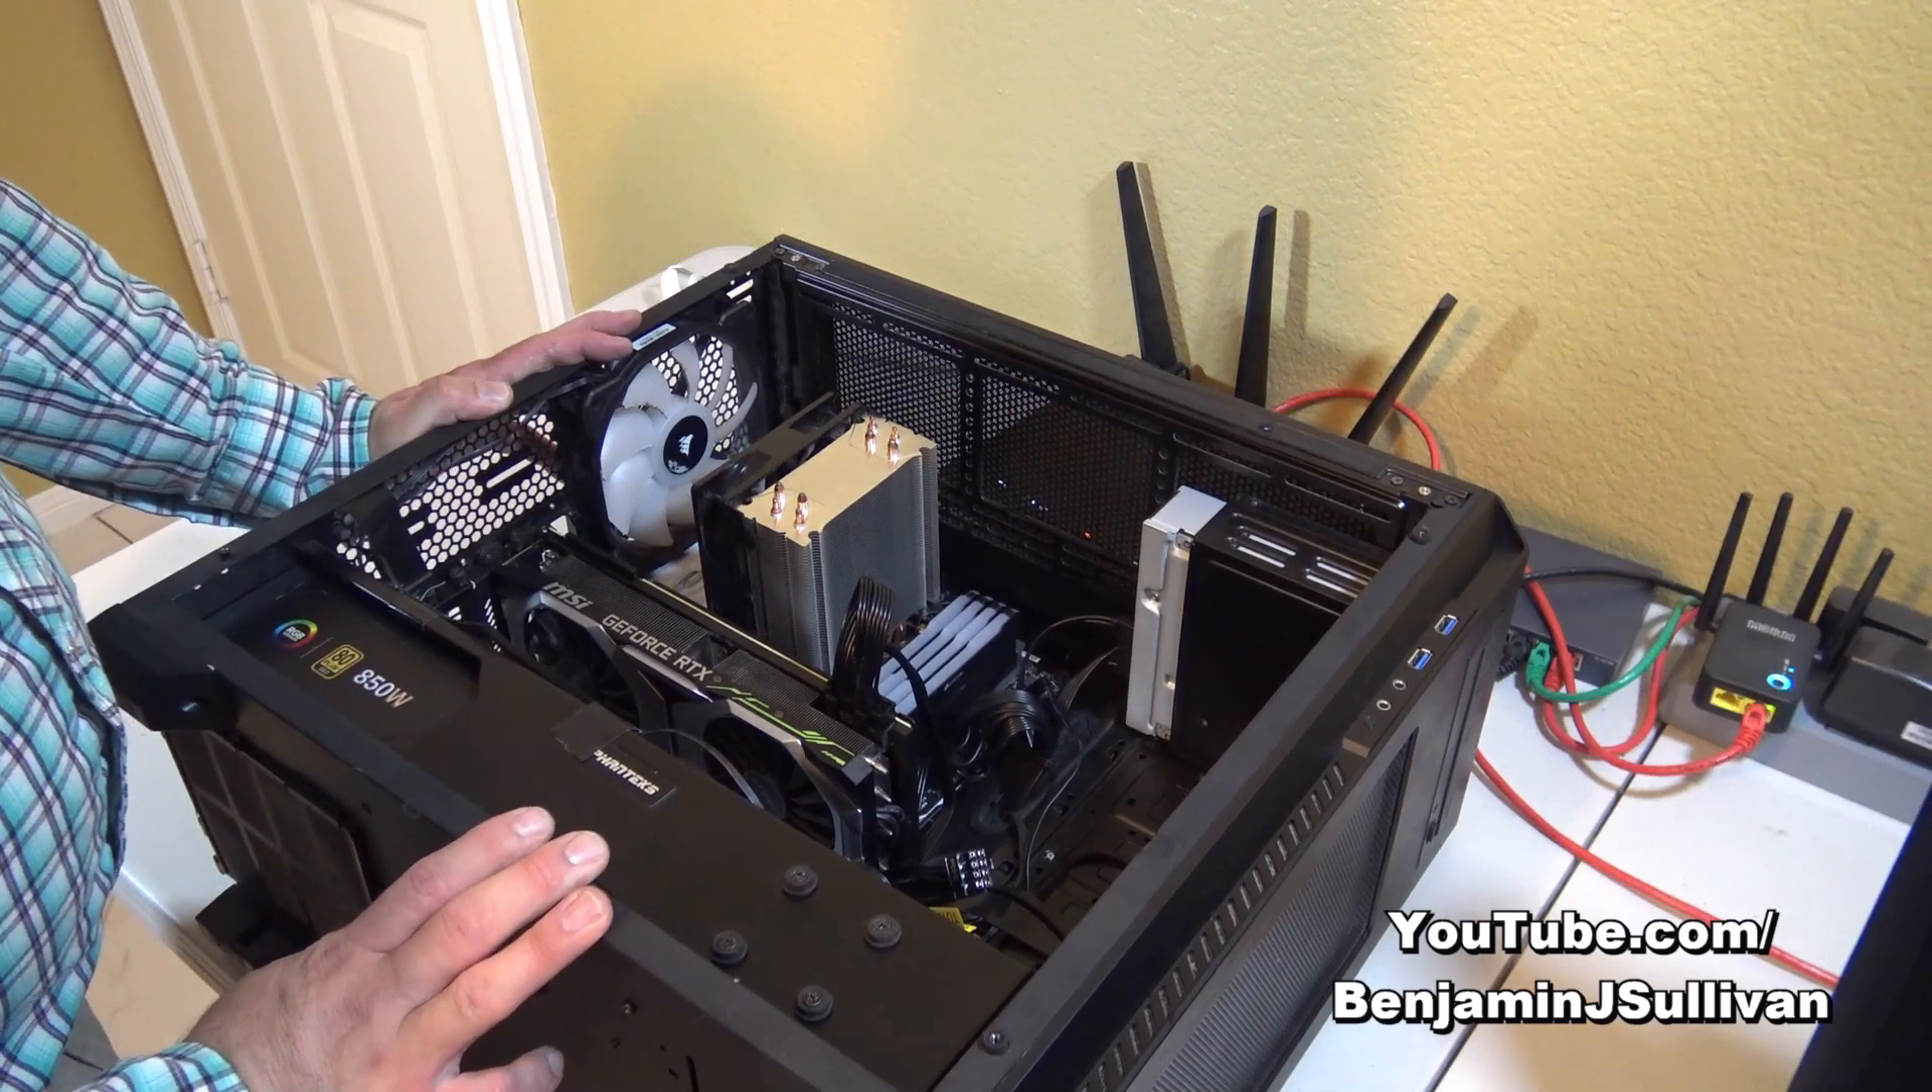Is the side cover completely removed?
Yes.